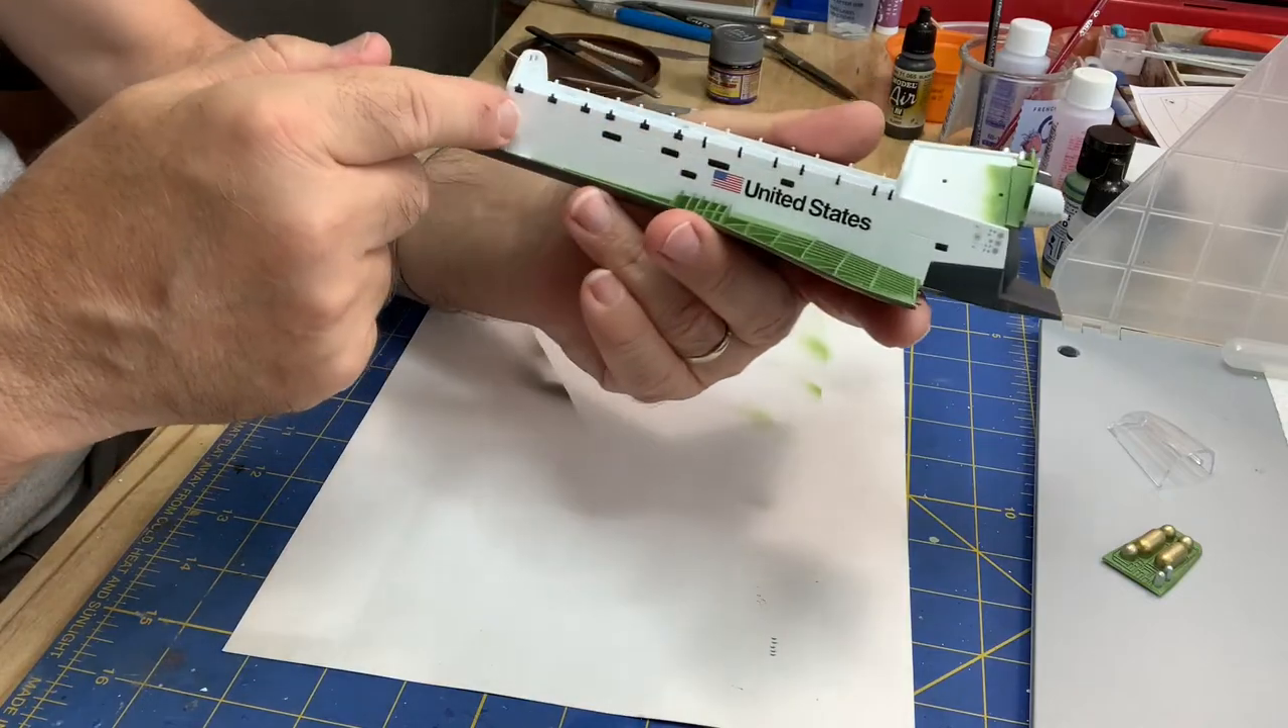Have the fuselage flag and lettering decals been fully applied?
Yes.